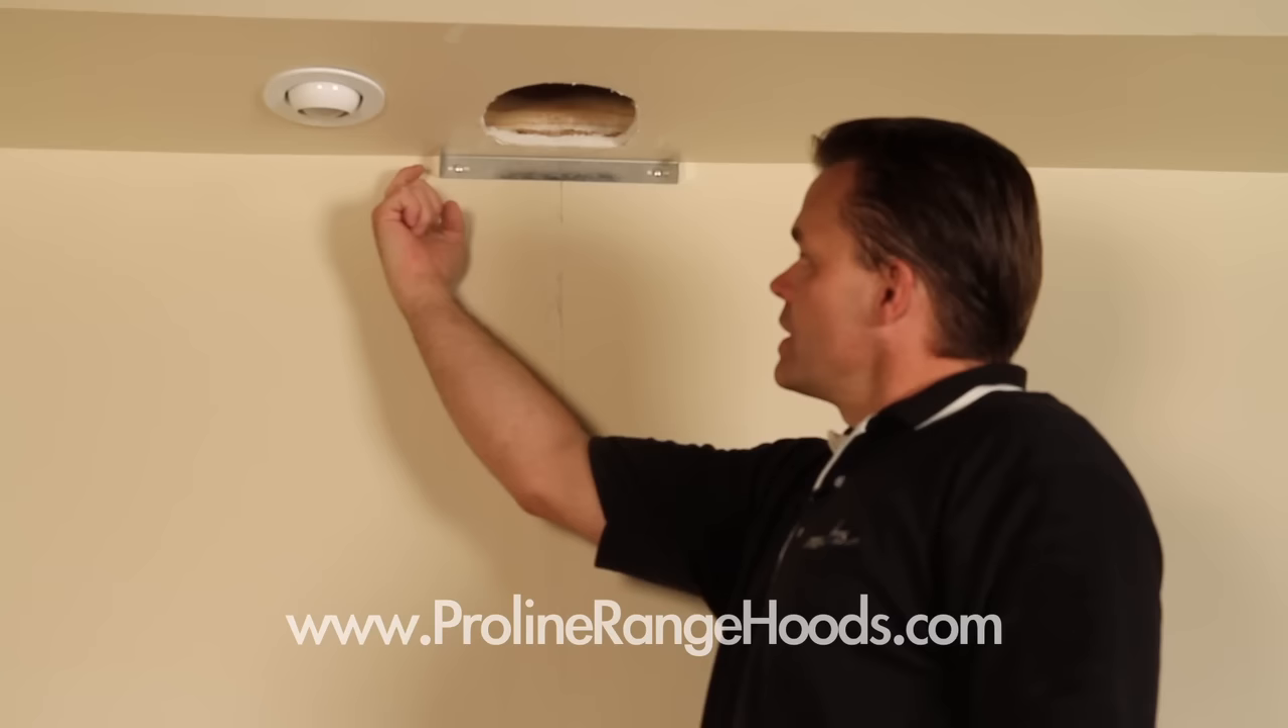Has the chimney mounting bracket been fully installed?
Yes.